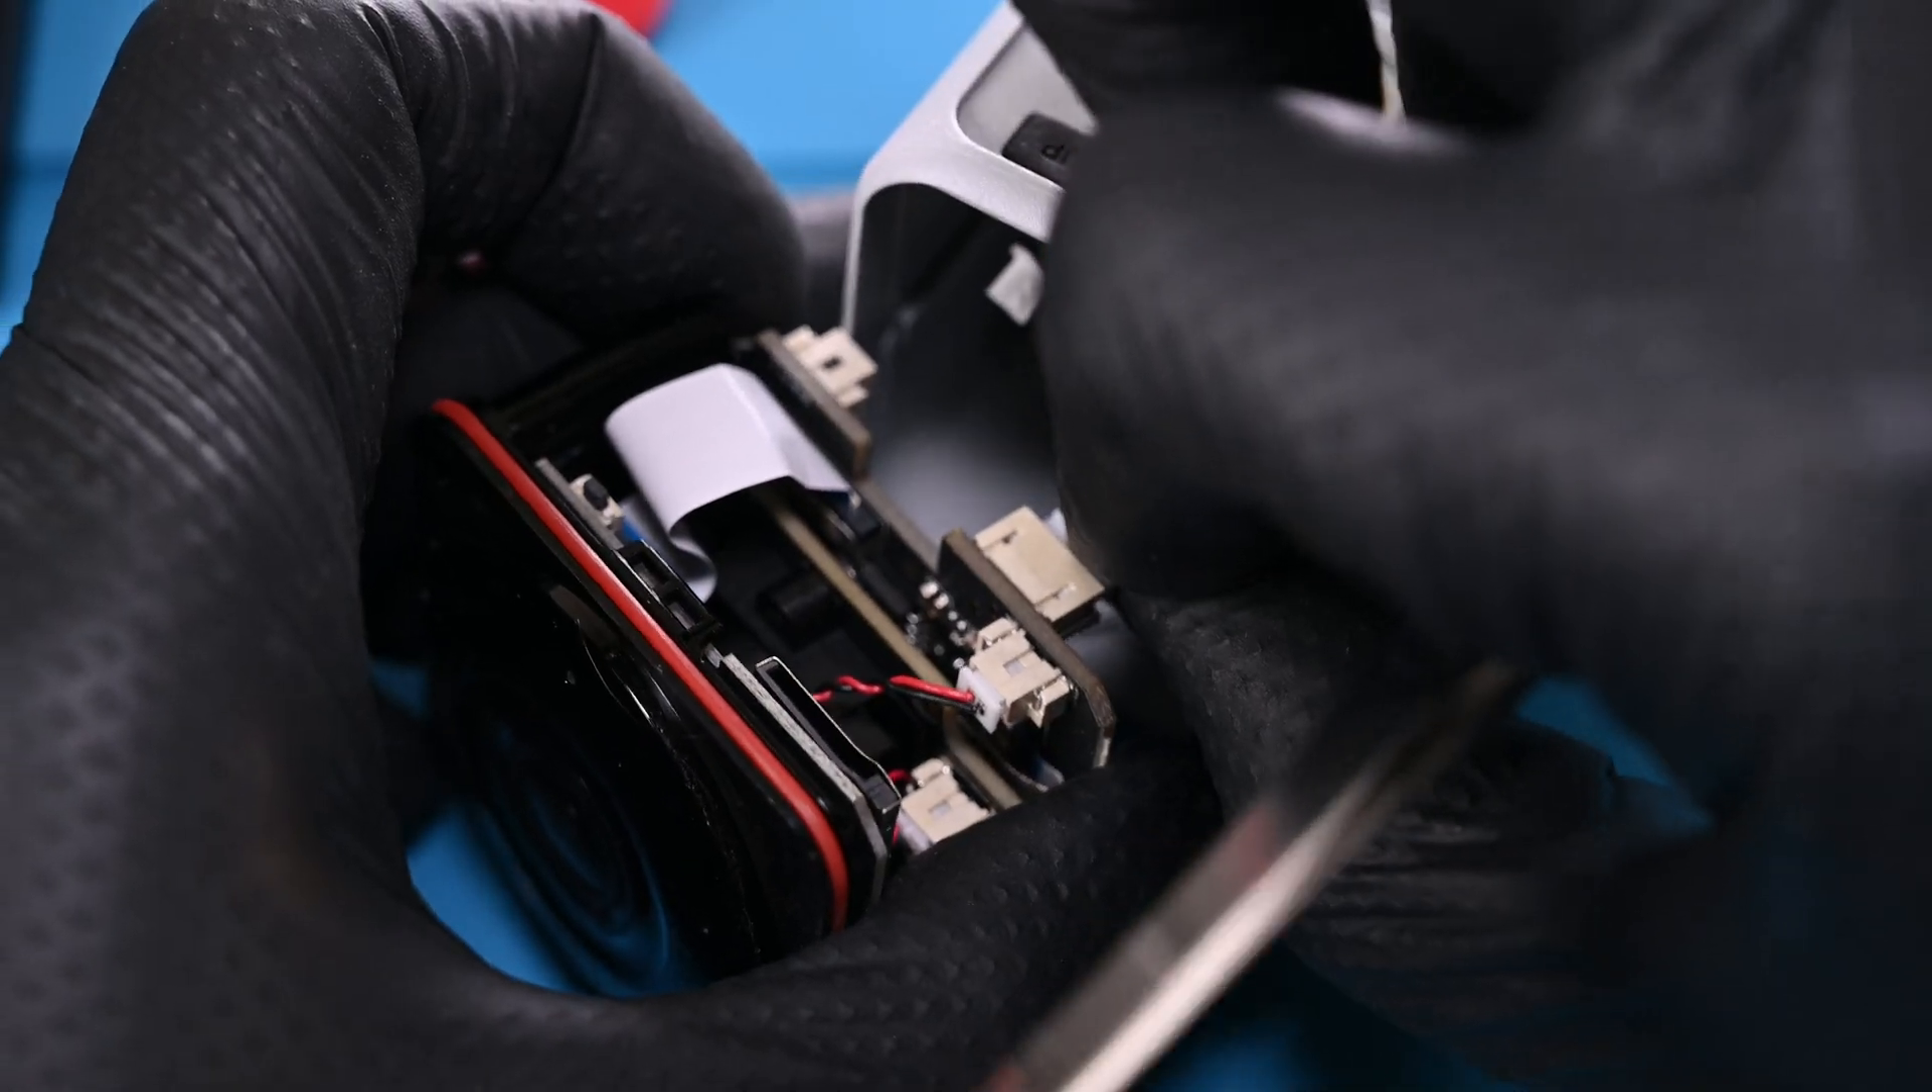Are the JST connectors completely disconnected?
No.